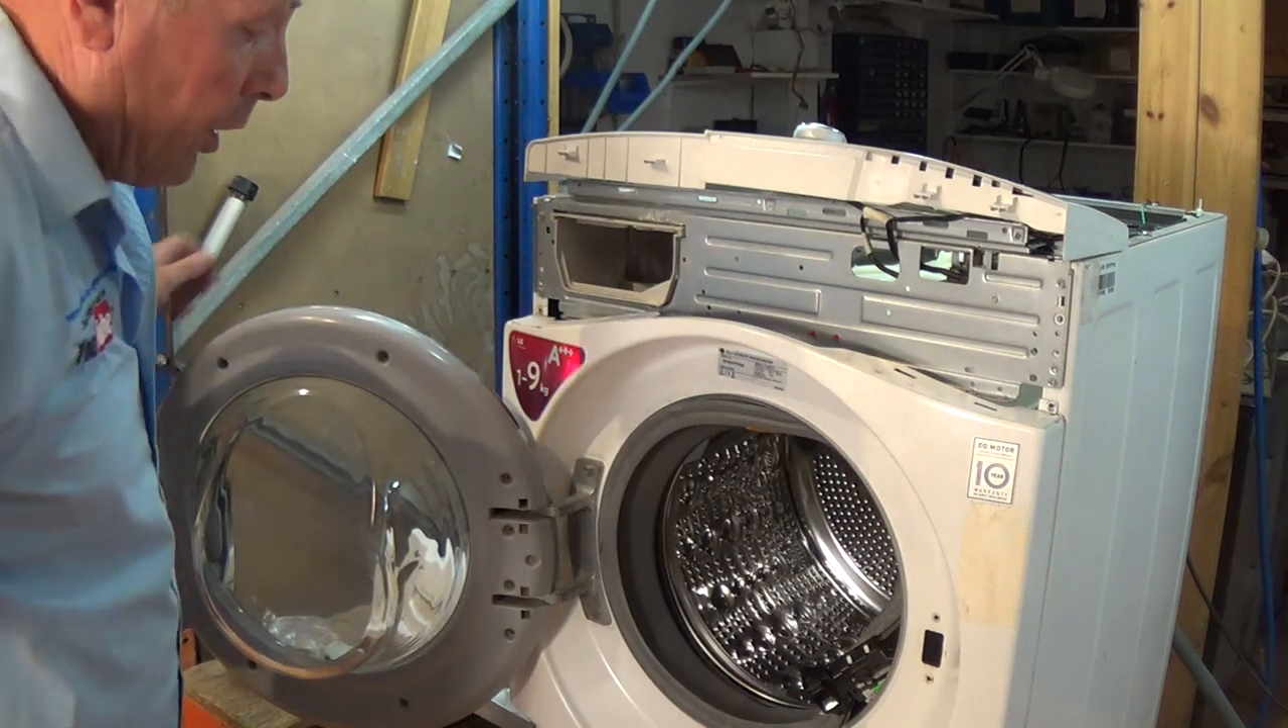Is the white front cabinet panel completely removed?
No.